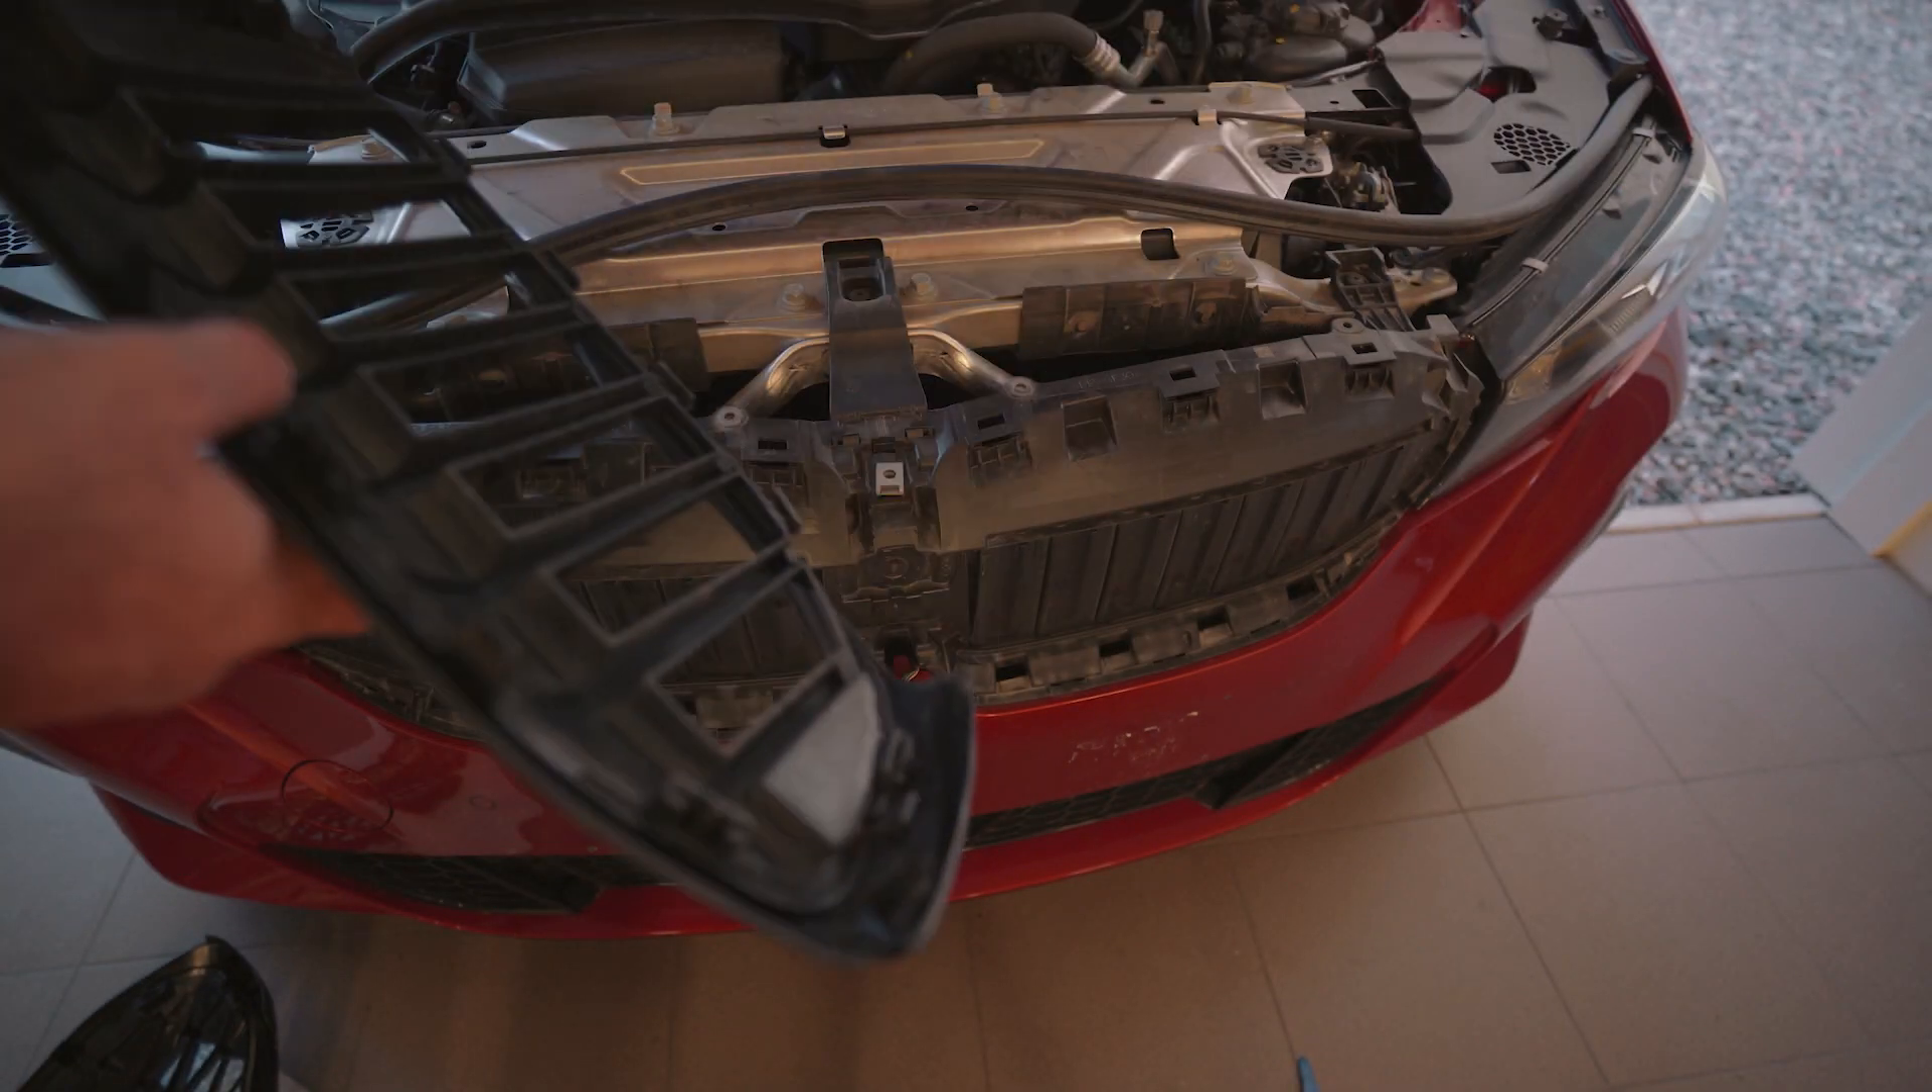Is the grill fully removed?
Yes.